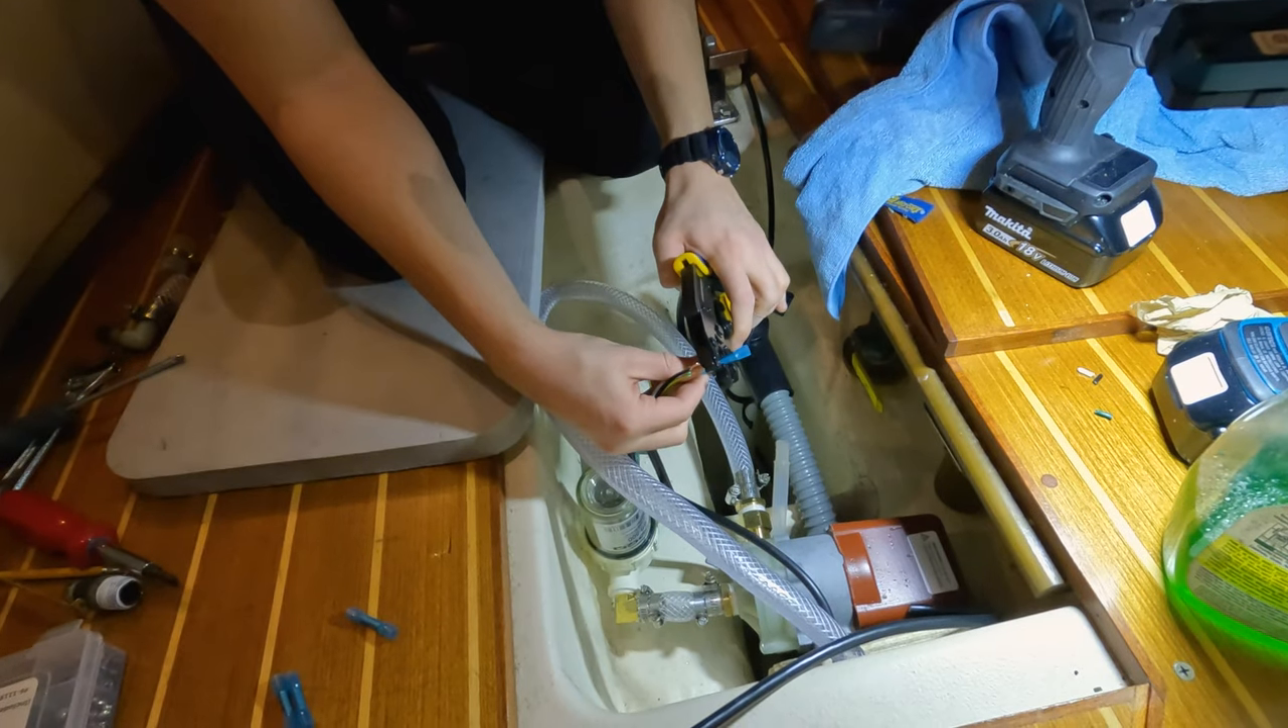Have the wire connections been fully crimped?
No.